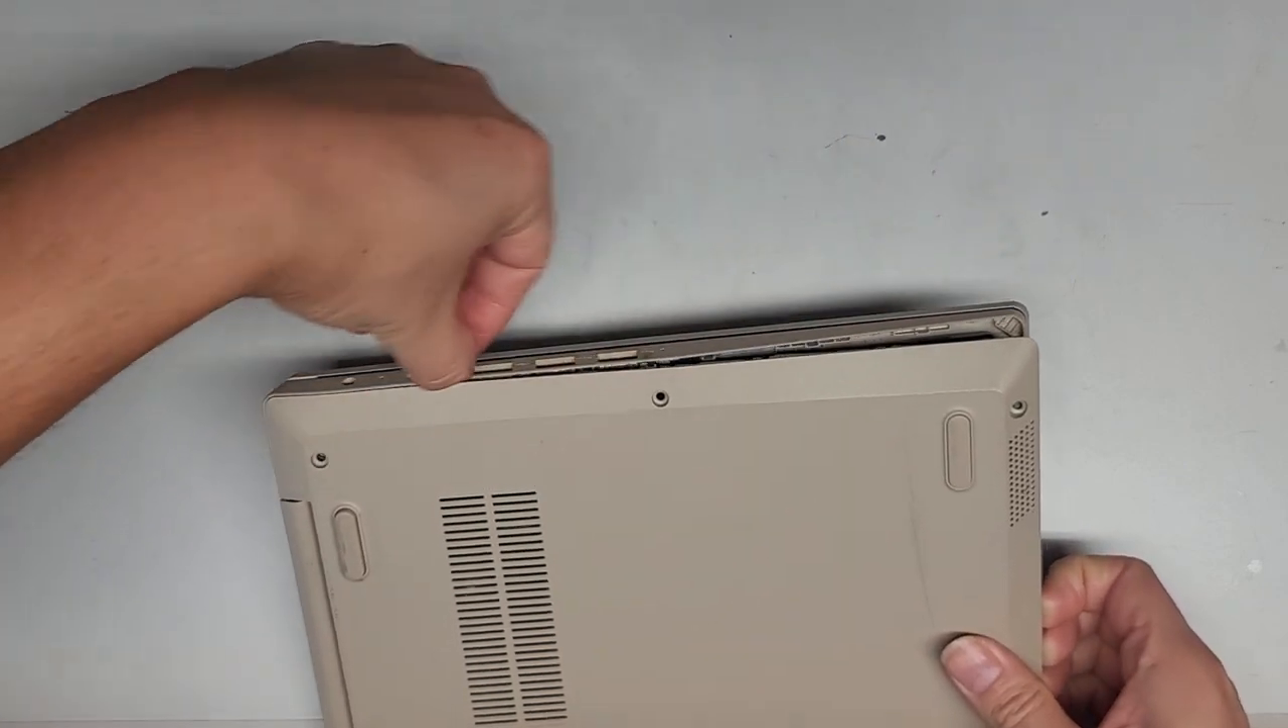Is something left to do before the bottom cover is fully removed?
Yes.